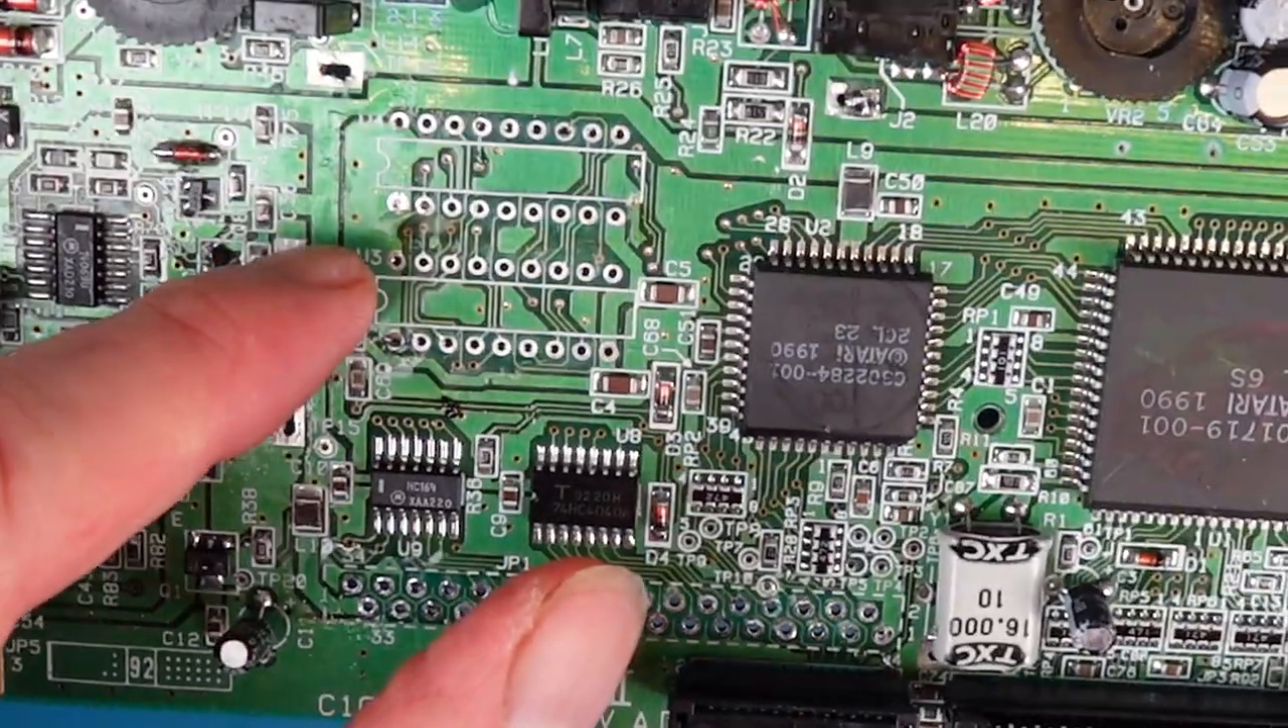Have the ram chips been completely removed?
Yes.